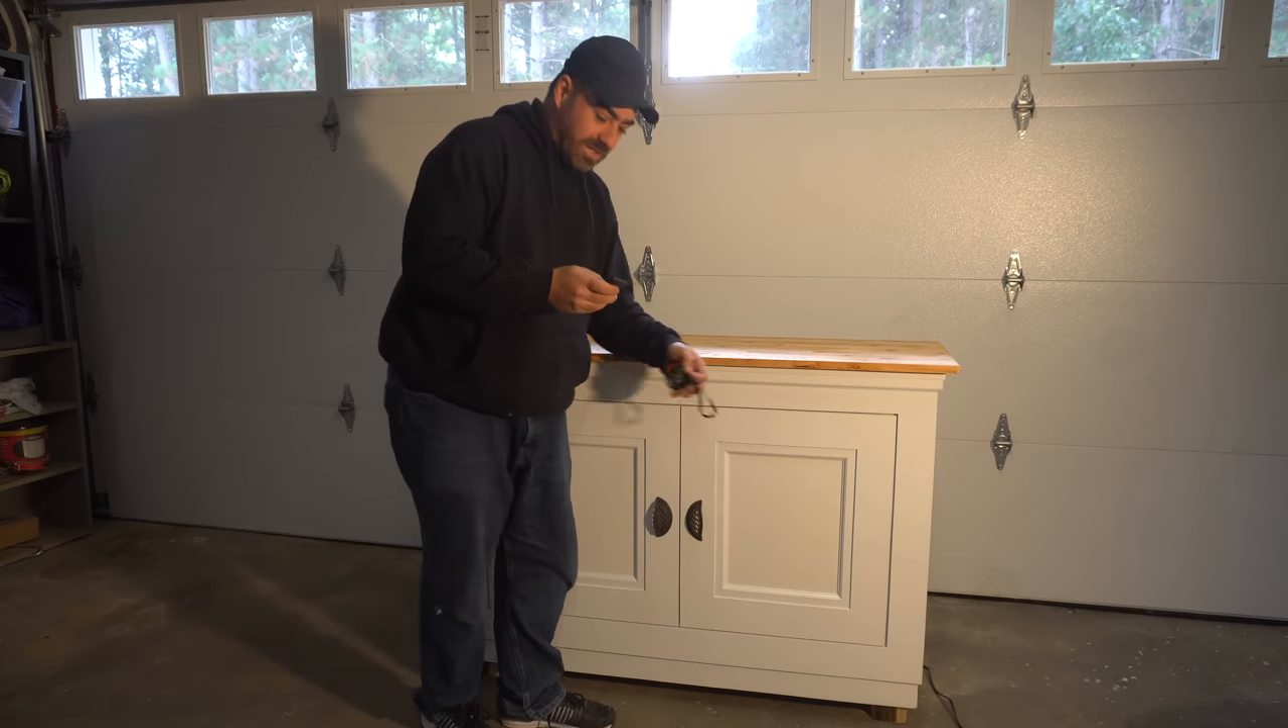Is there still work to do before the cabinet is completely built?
No.